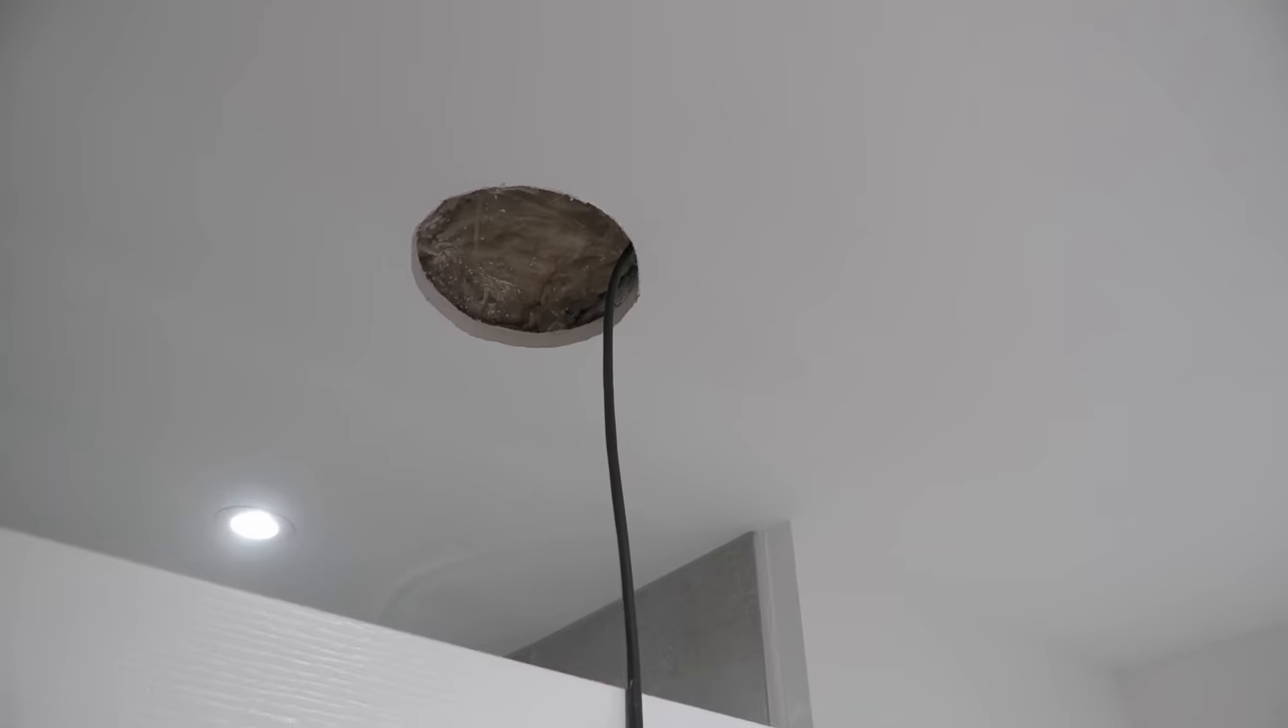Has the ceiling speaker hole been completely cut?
Yes.